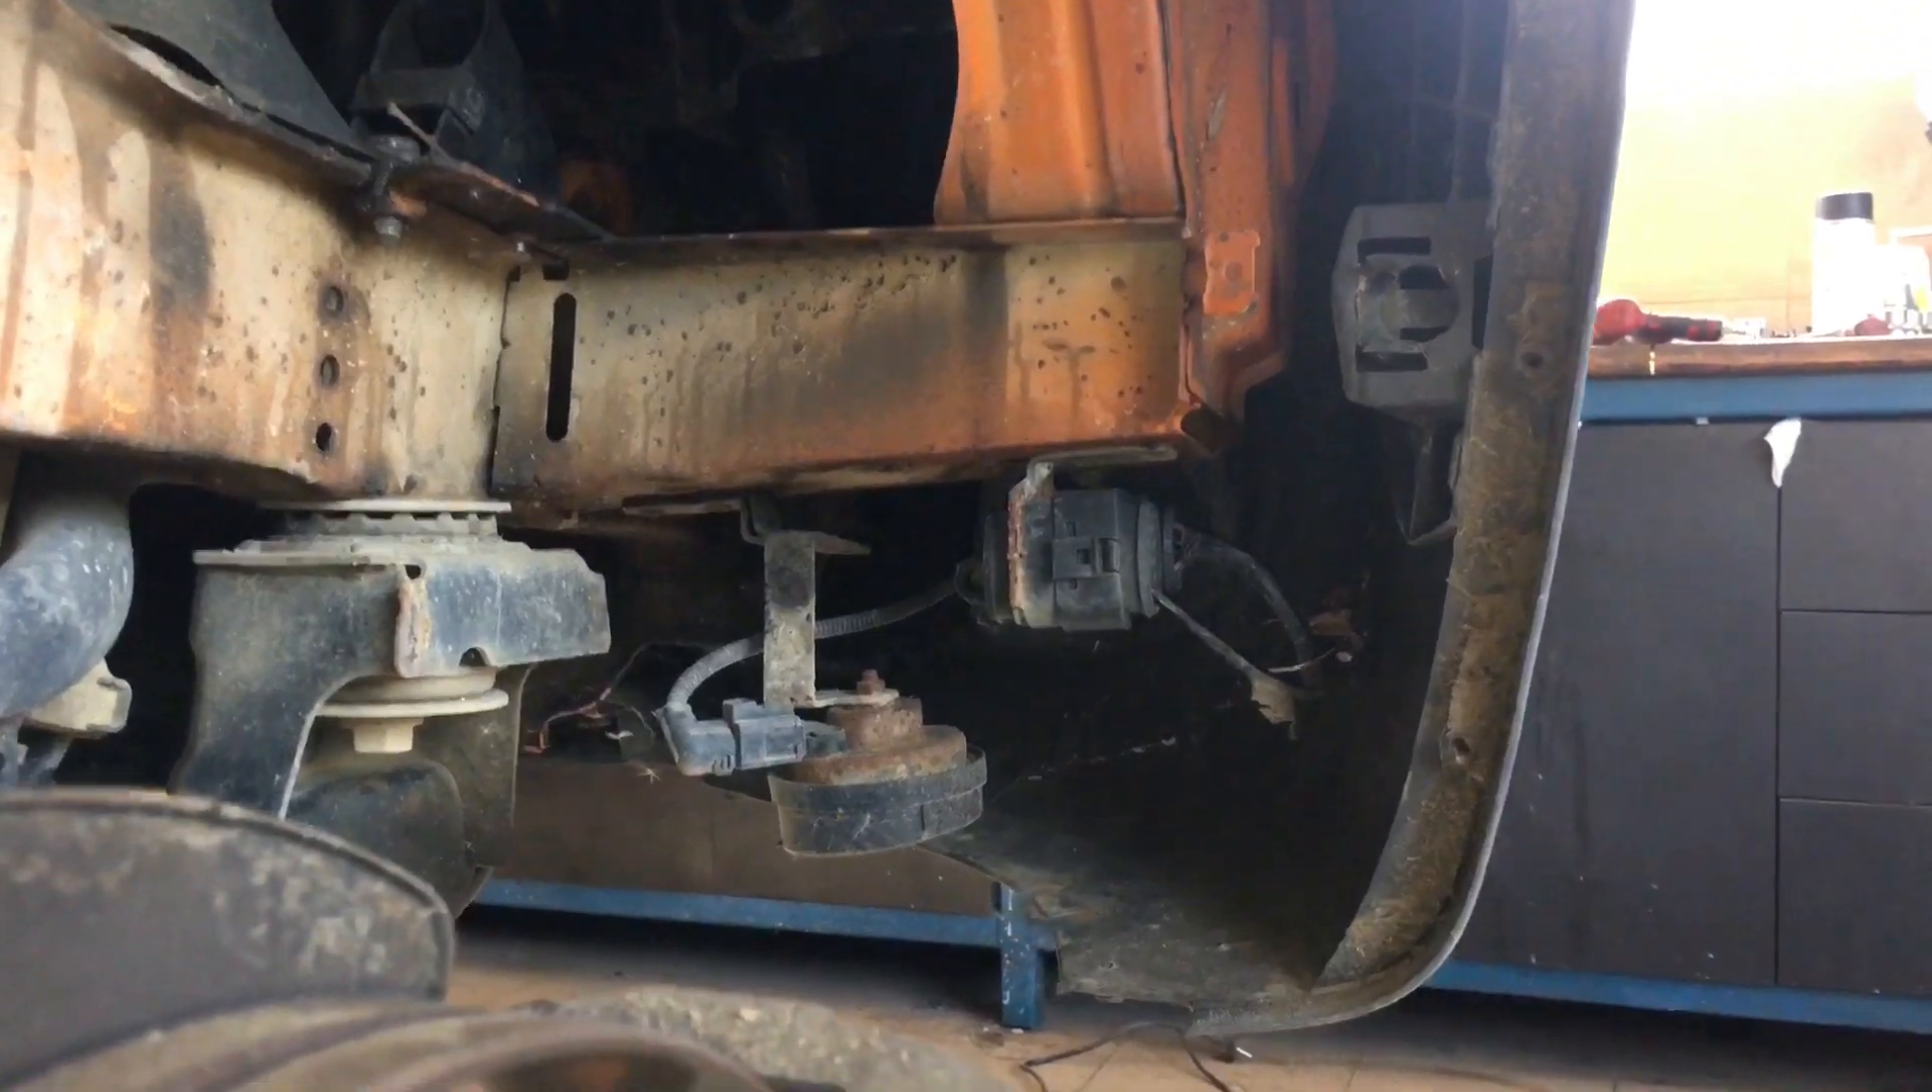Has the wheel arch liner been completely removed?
Yes.